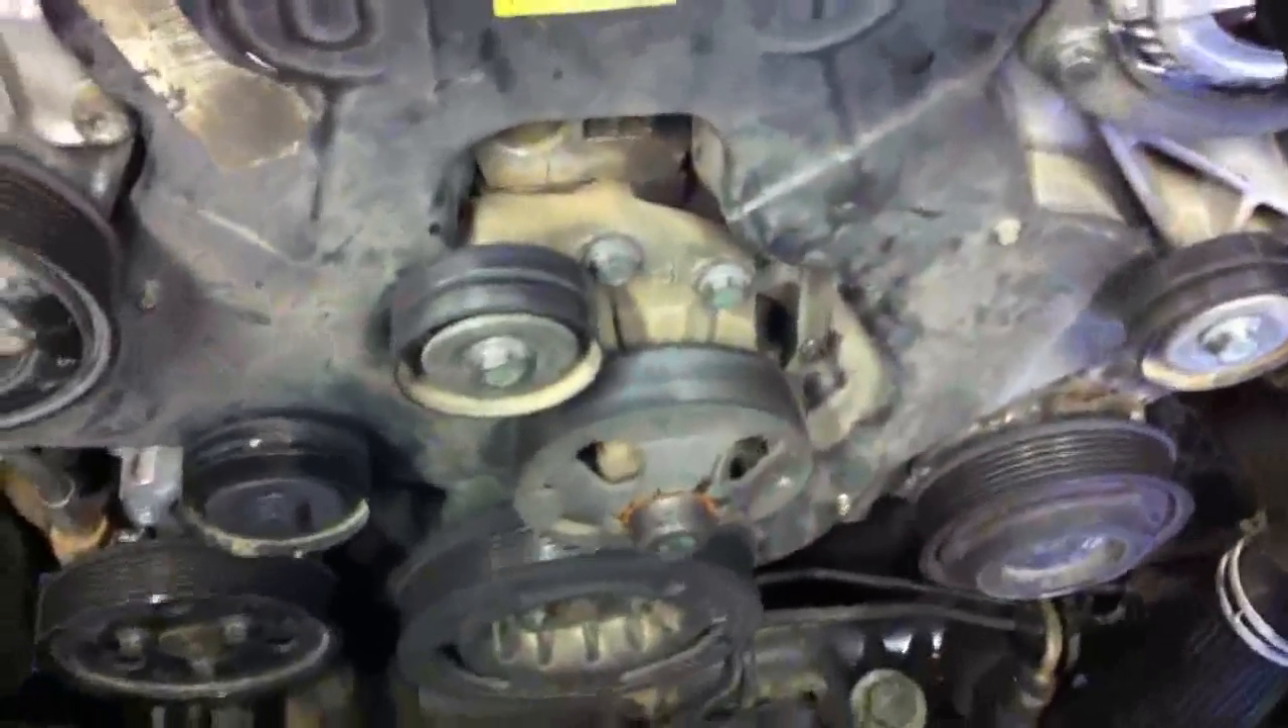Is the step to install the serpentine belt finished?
No.